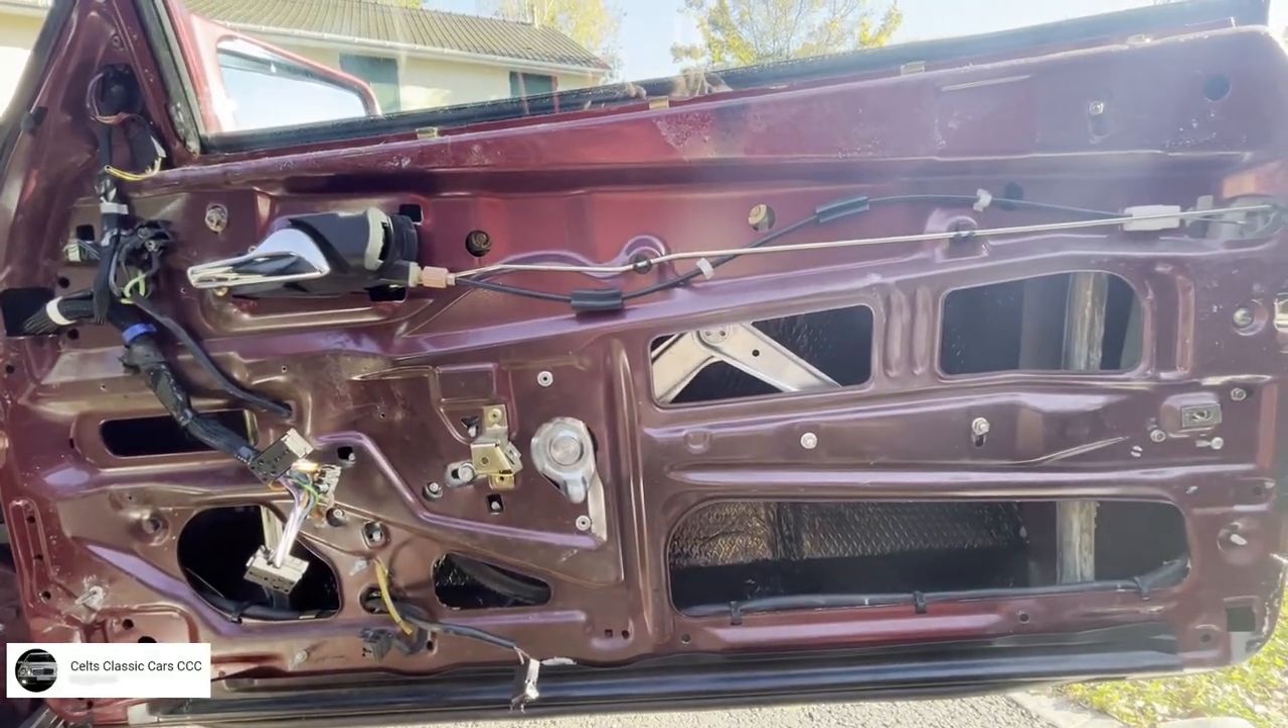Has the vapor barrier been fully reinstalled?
No.